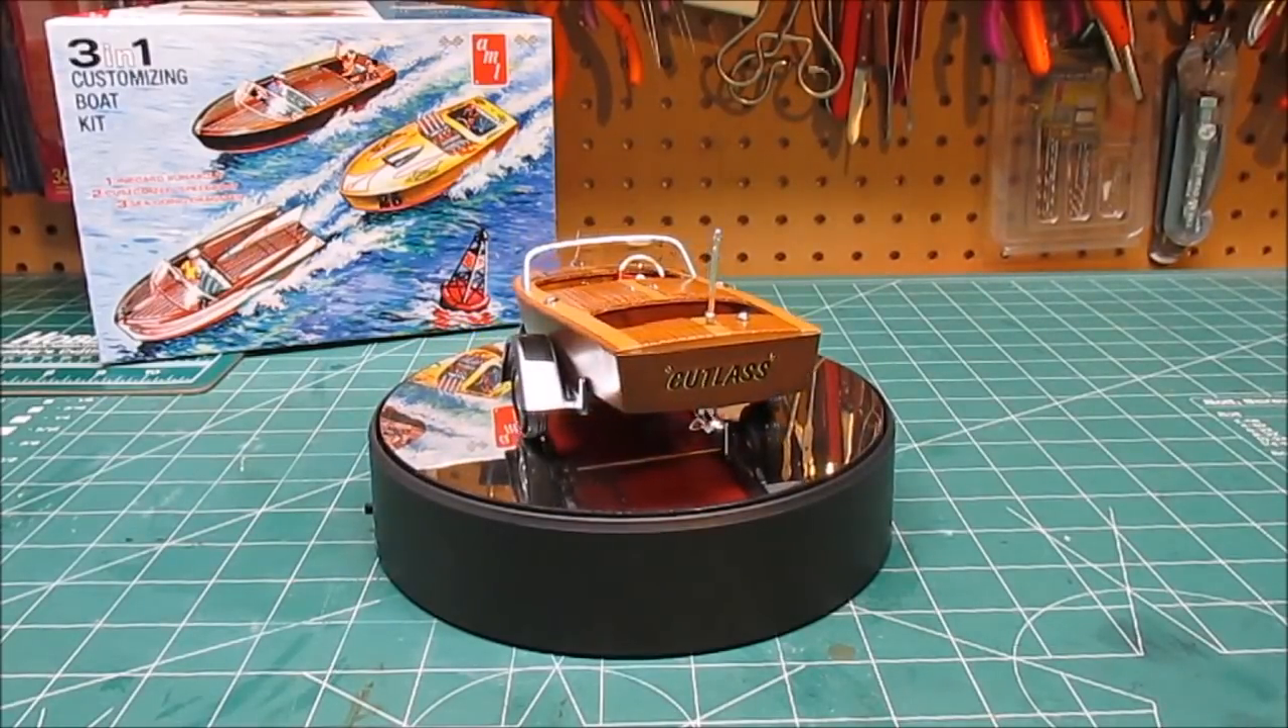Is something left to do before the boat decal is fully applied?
No.